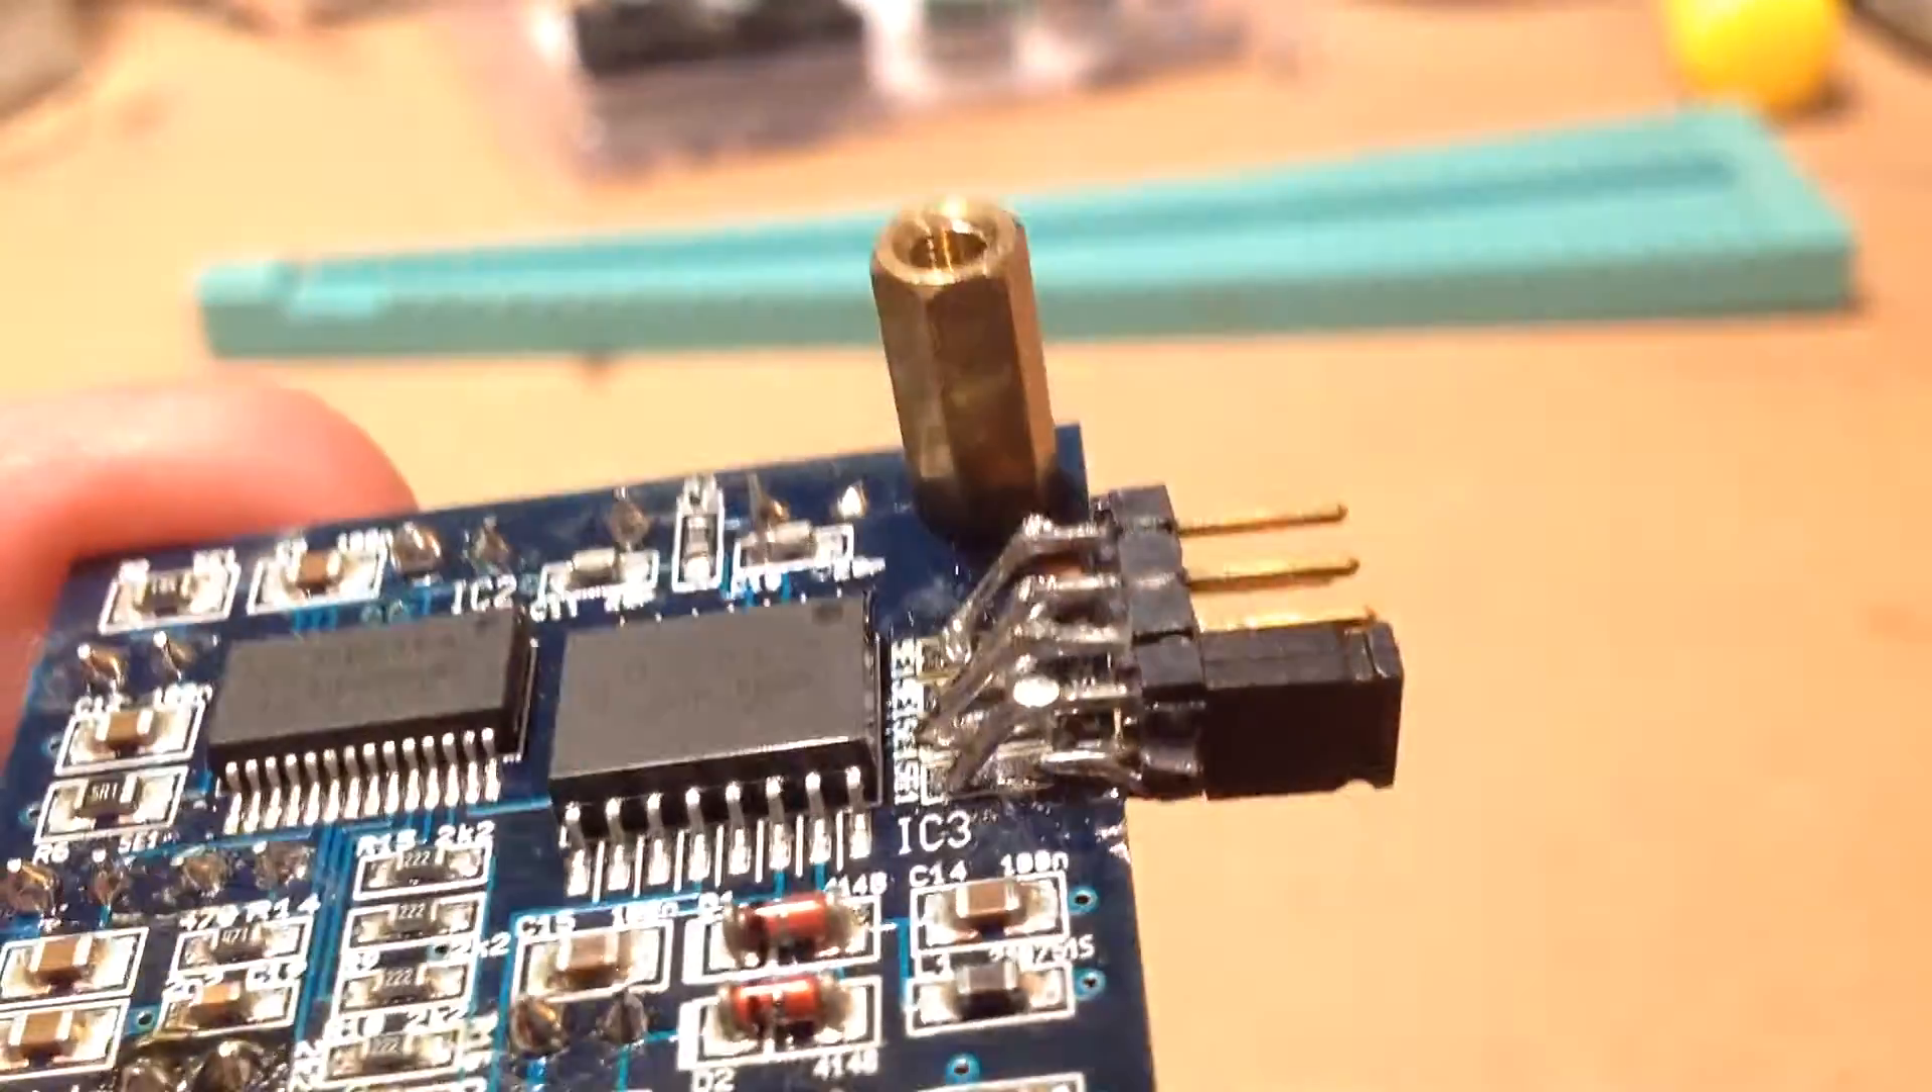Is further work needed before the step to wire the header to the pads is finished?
No.